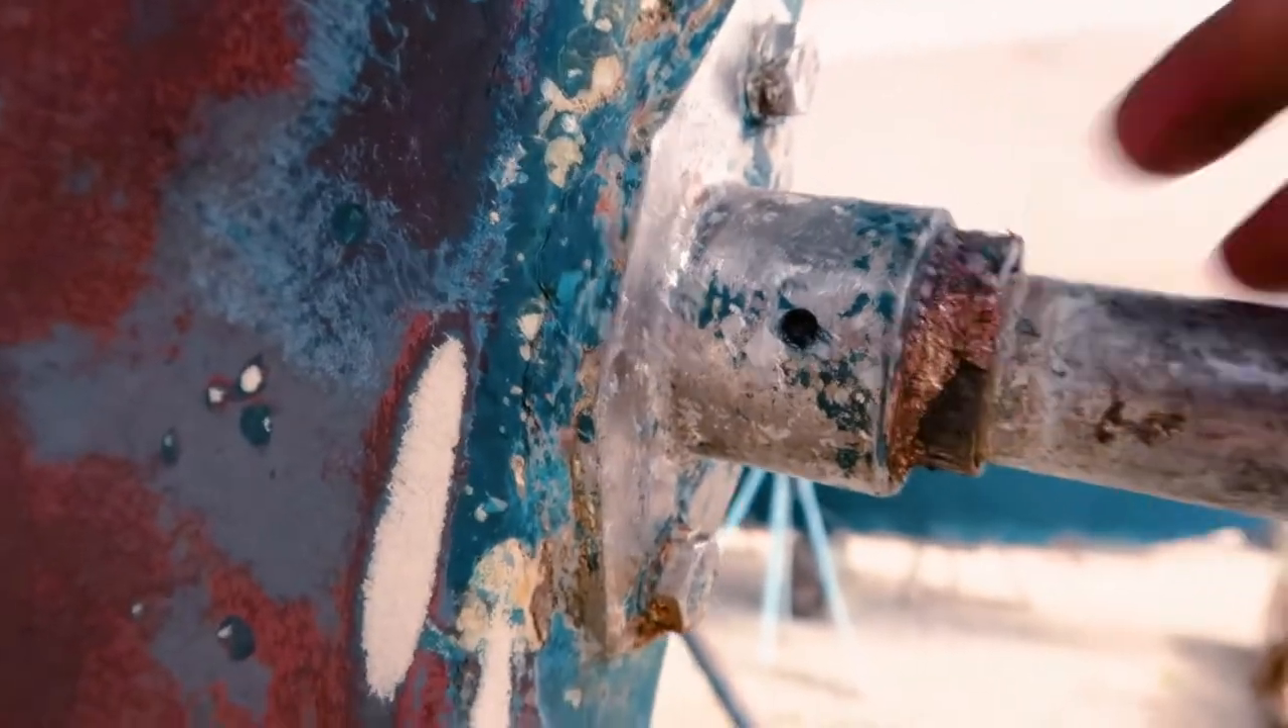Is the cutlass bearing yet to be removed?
Yes.